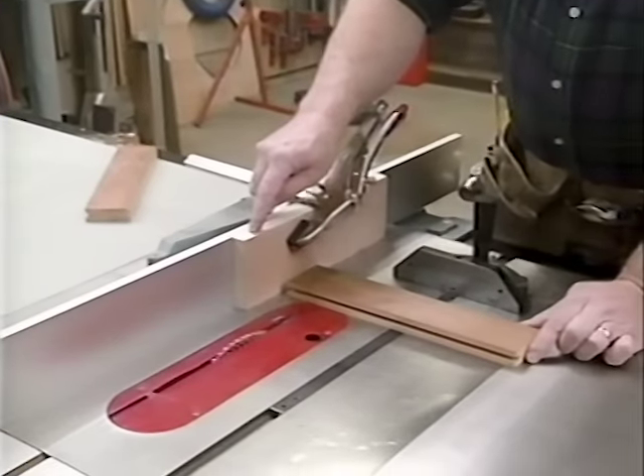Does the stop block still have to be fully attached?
No.